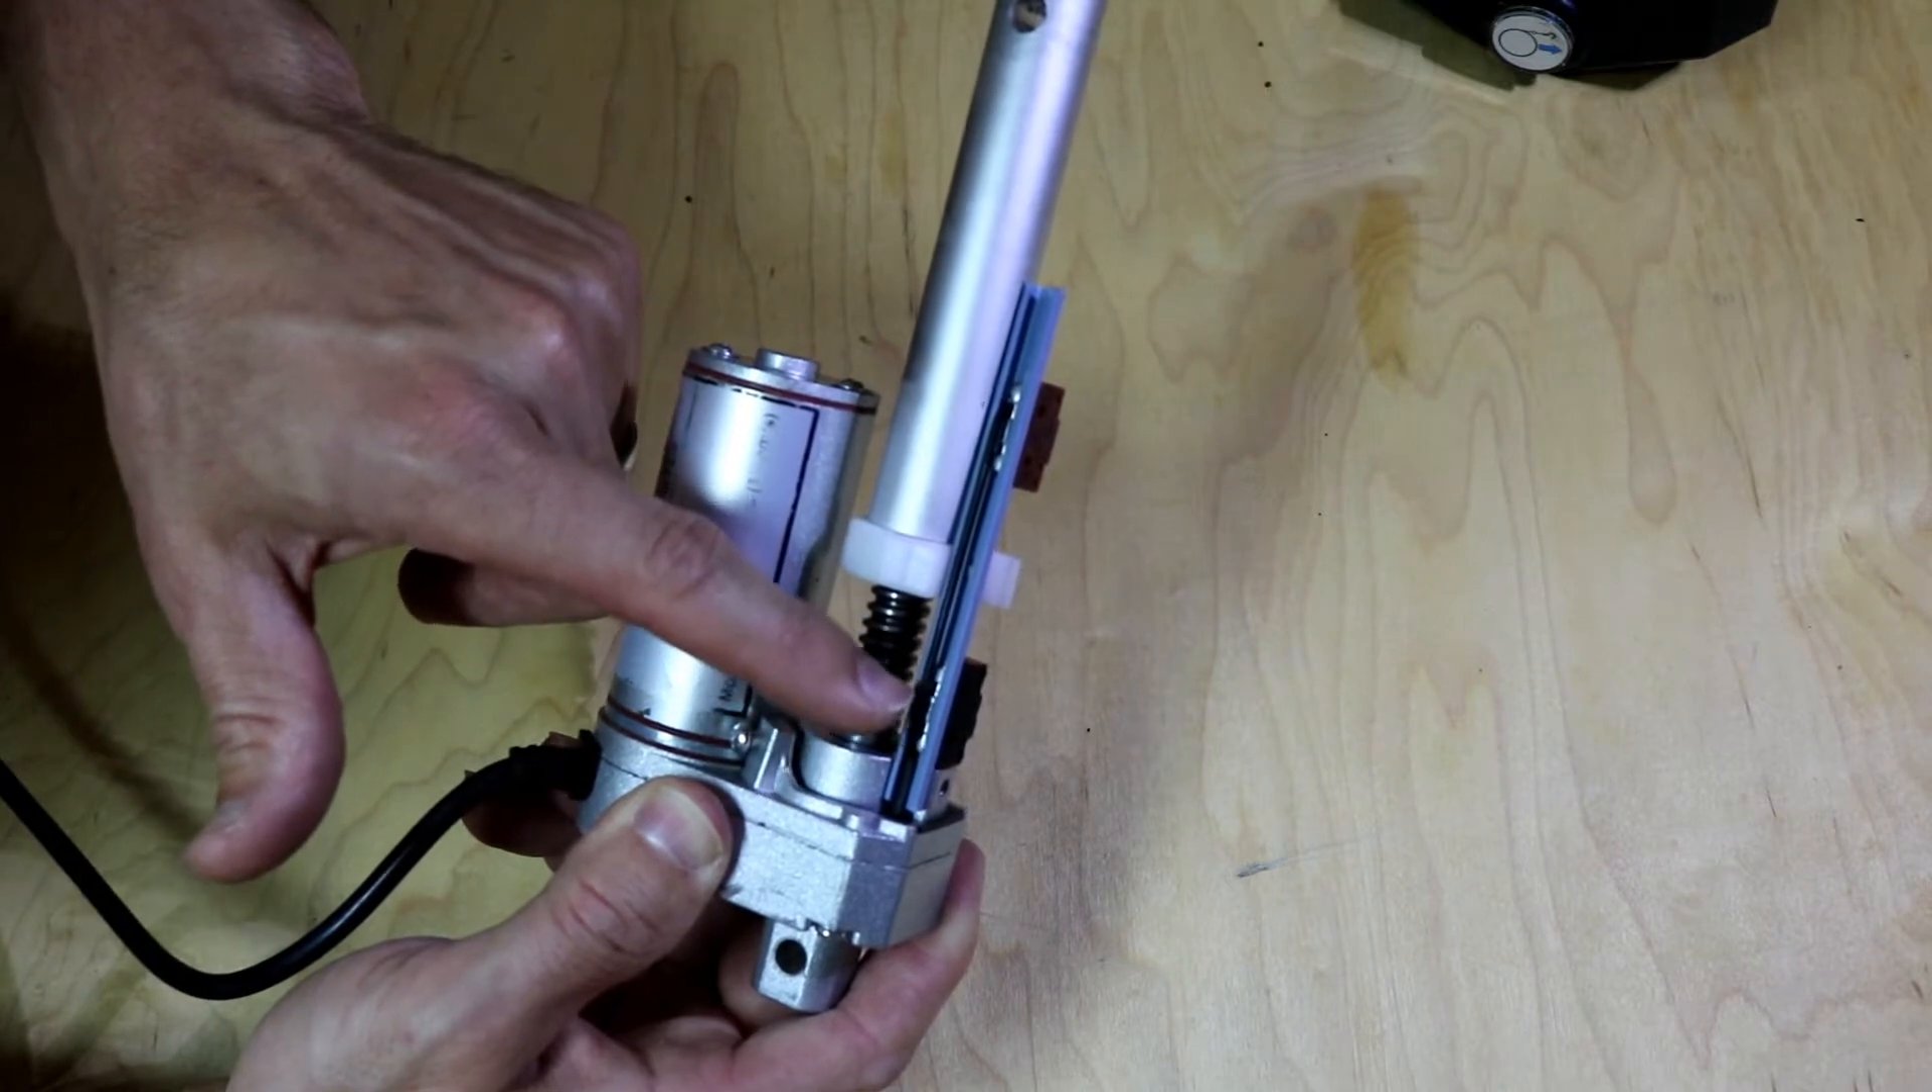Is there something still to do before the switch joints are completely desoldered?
Yes.